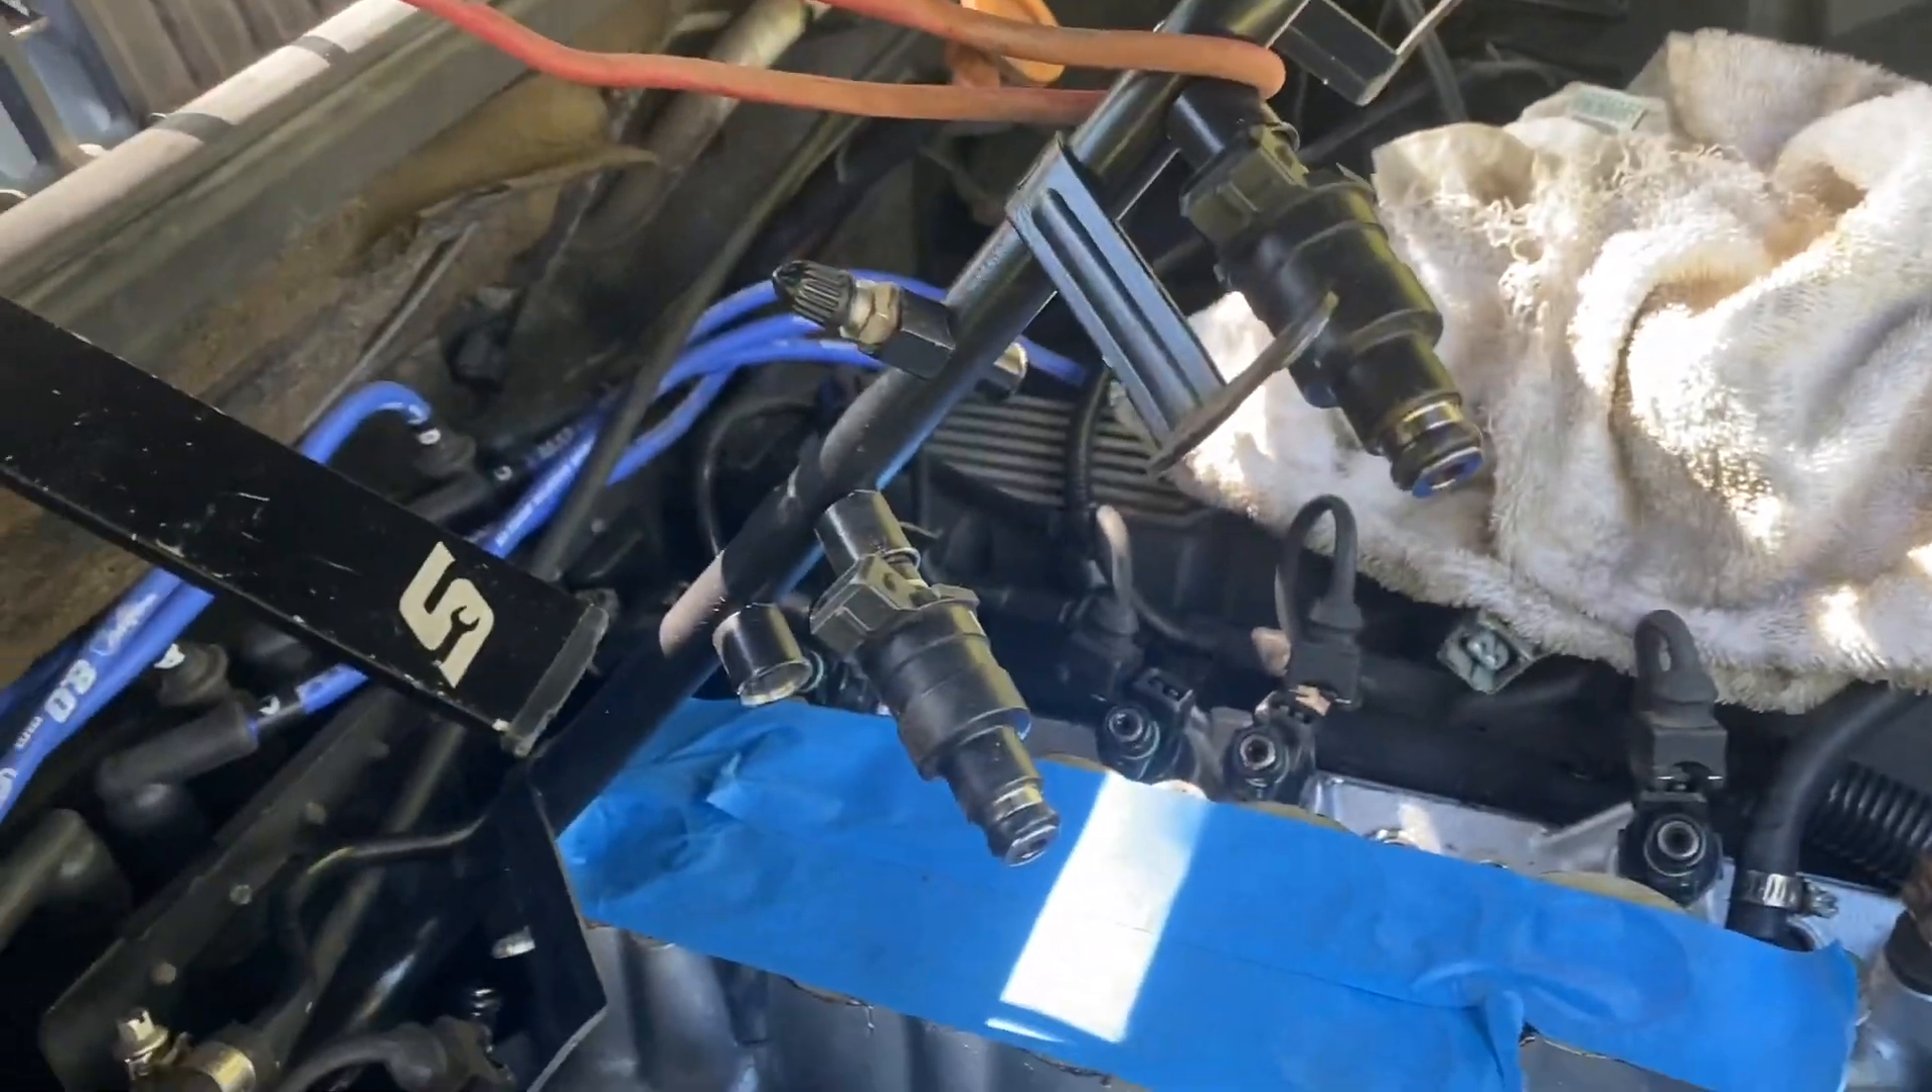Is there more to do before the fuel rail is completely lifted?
No.